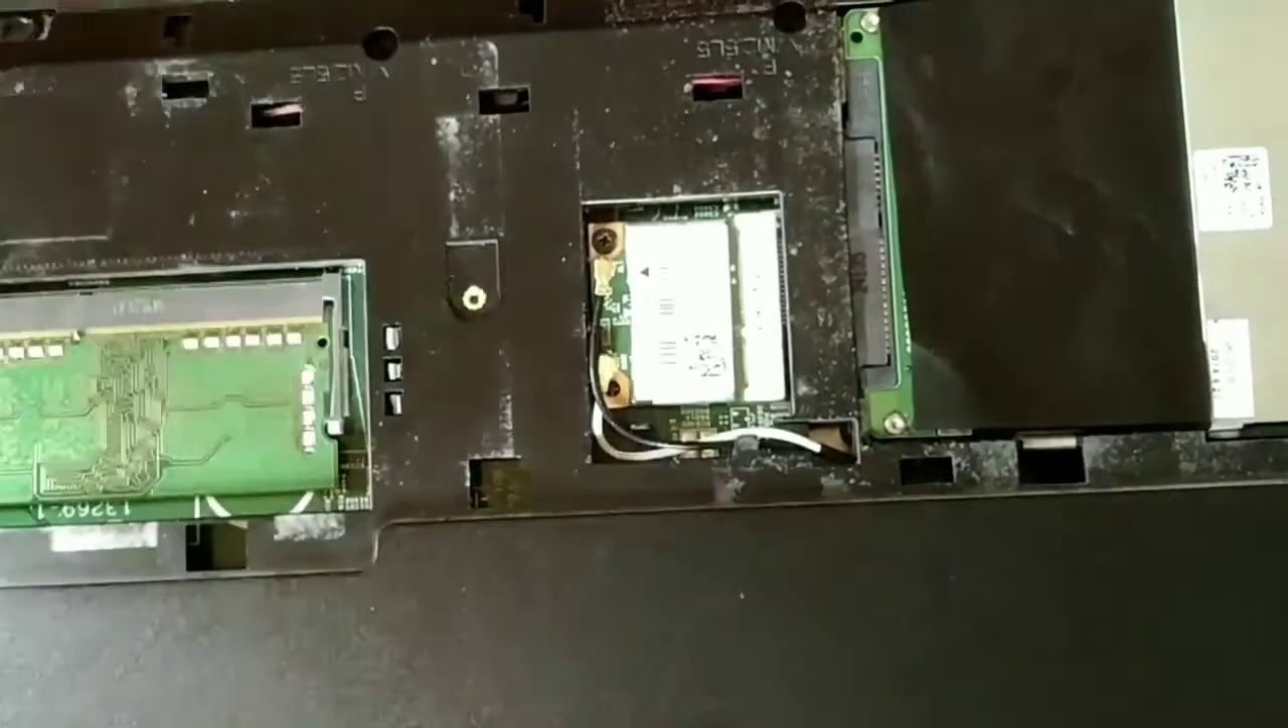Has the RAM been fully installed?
Yes.